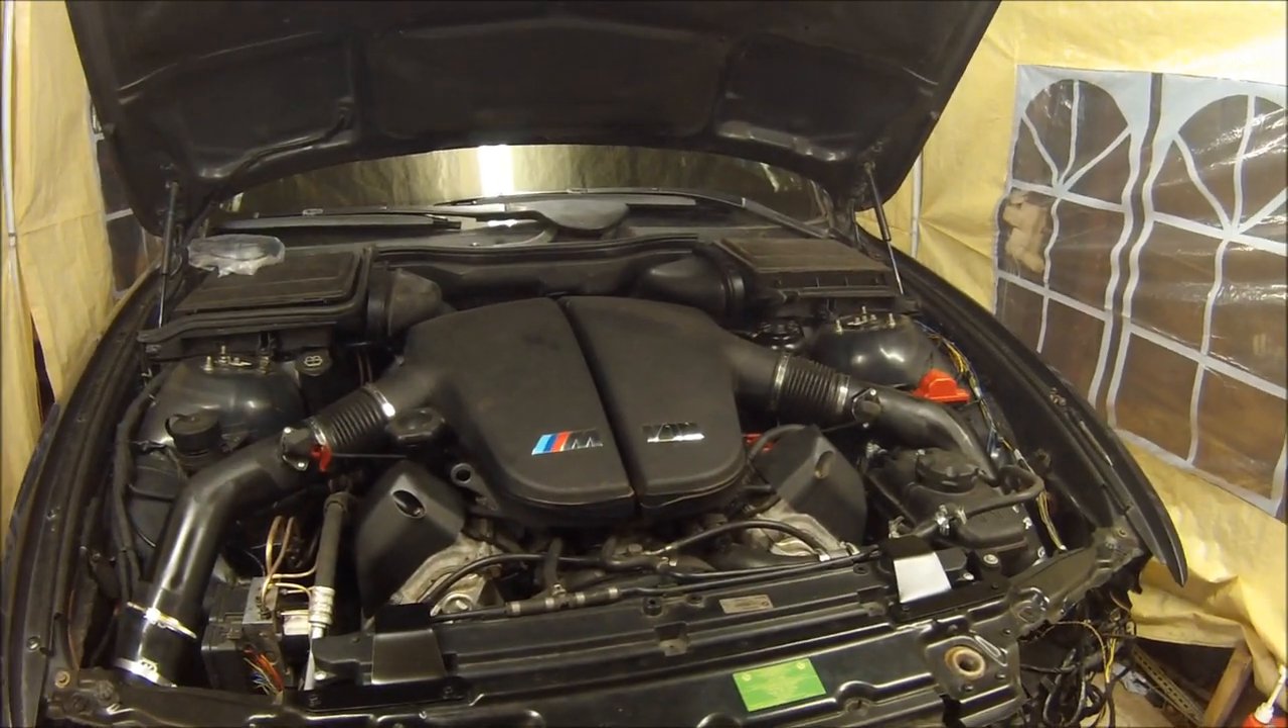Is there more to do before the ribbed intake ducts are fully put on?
No.